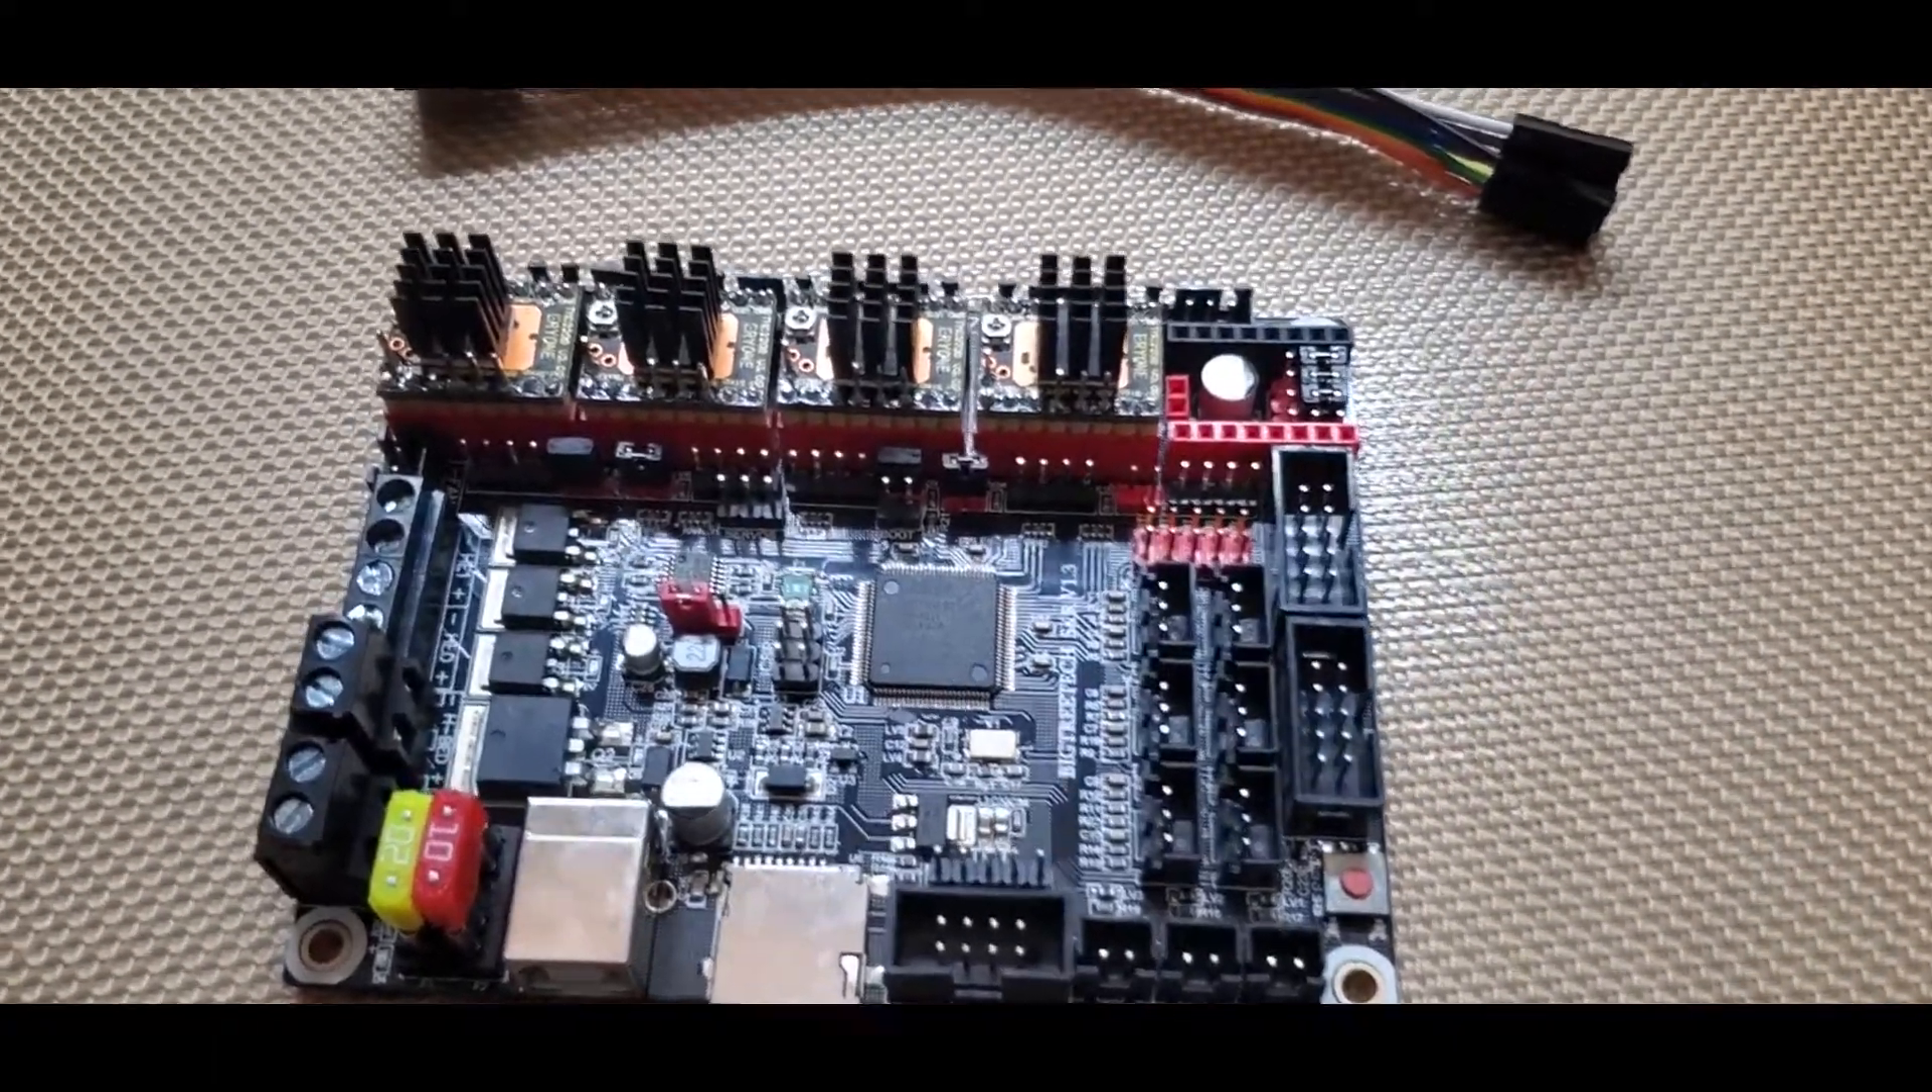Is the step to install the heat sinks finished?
Yes.